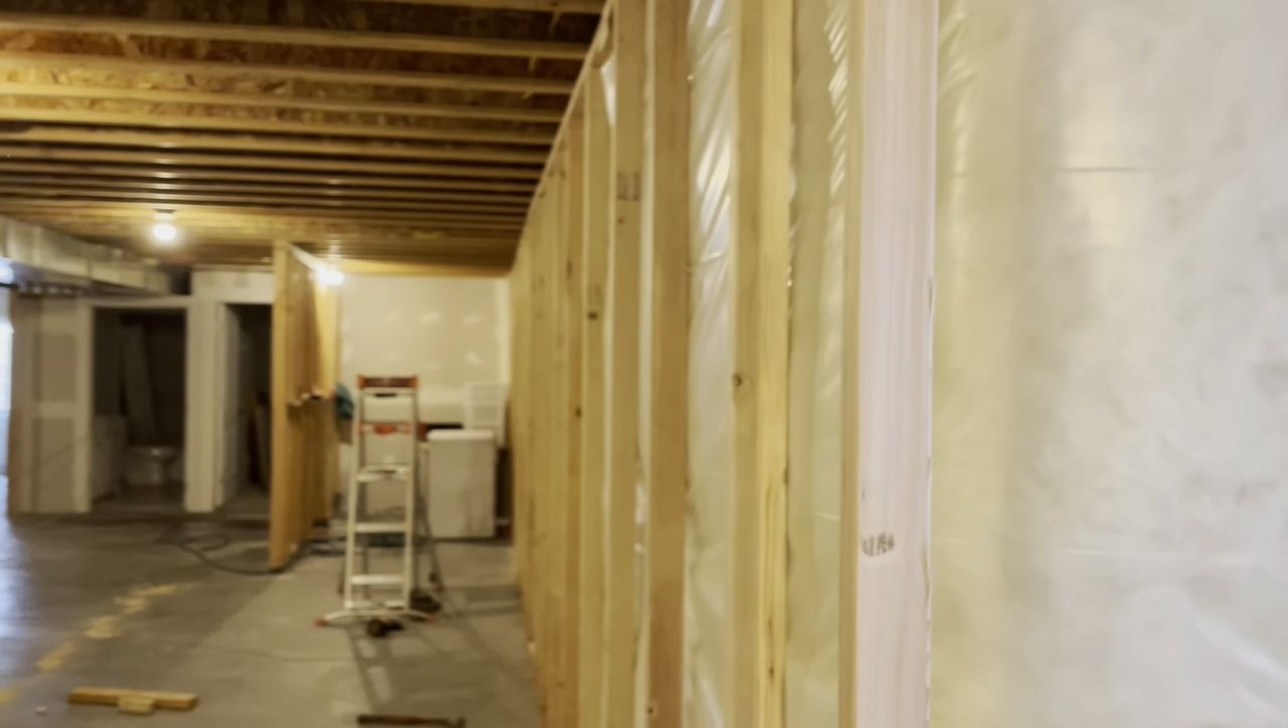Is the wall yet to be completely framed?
No.